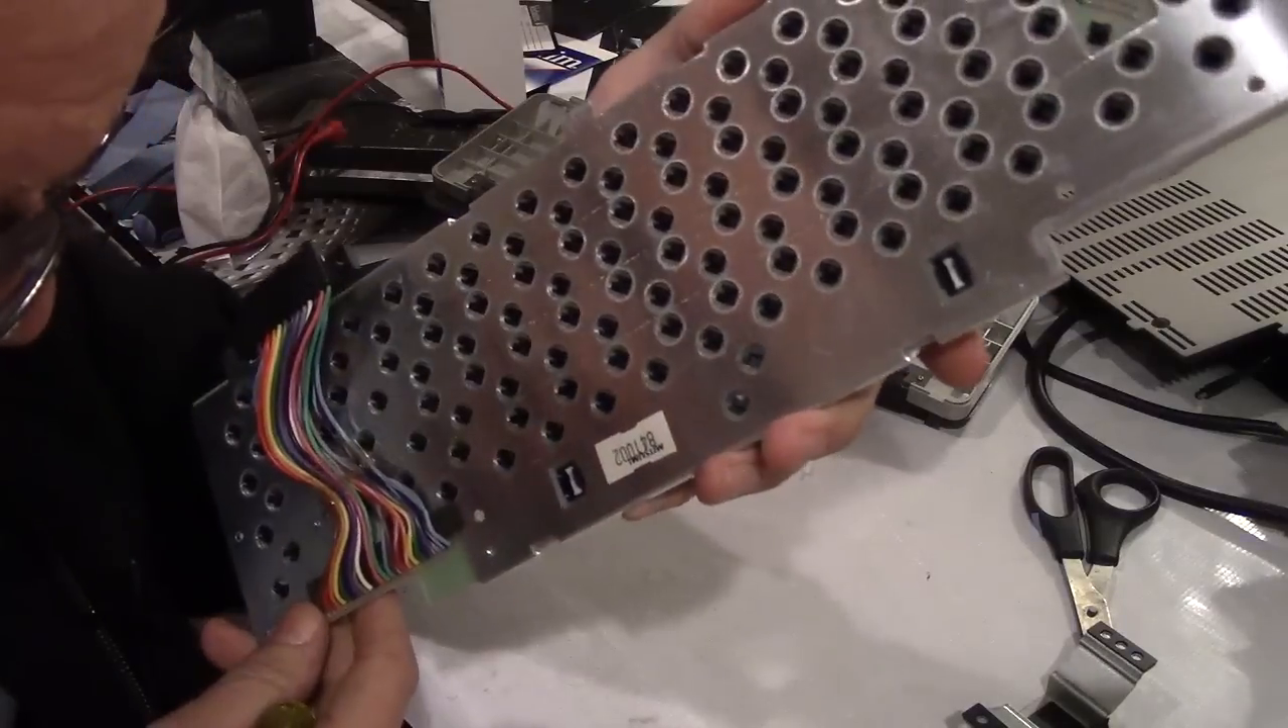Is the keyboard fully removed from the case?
Yes.